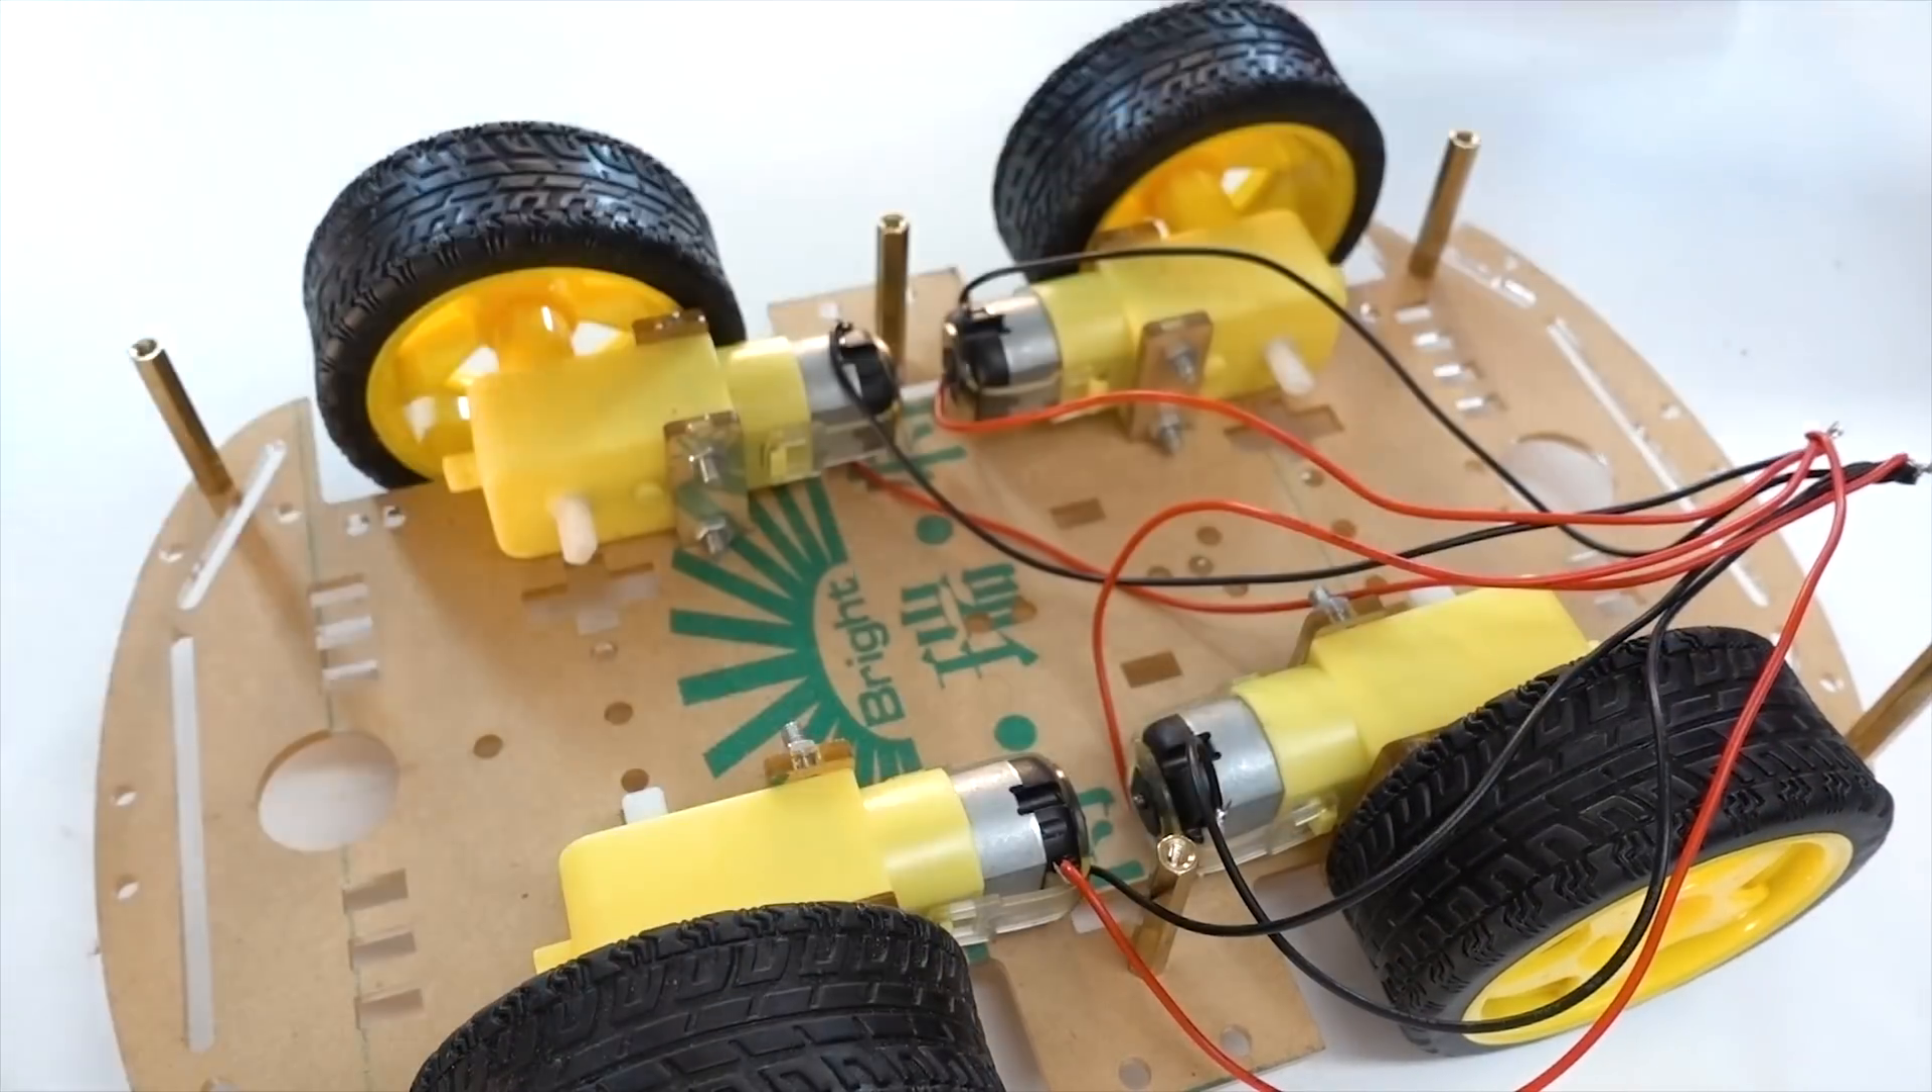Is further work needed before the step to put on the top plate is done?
Yes.